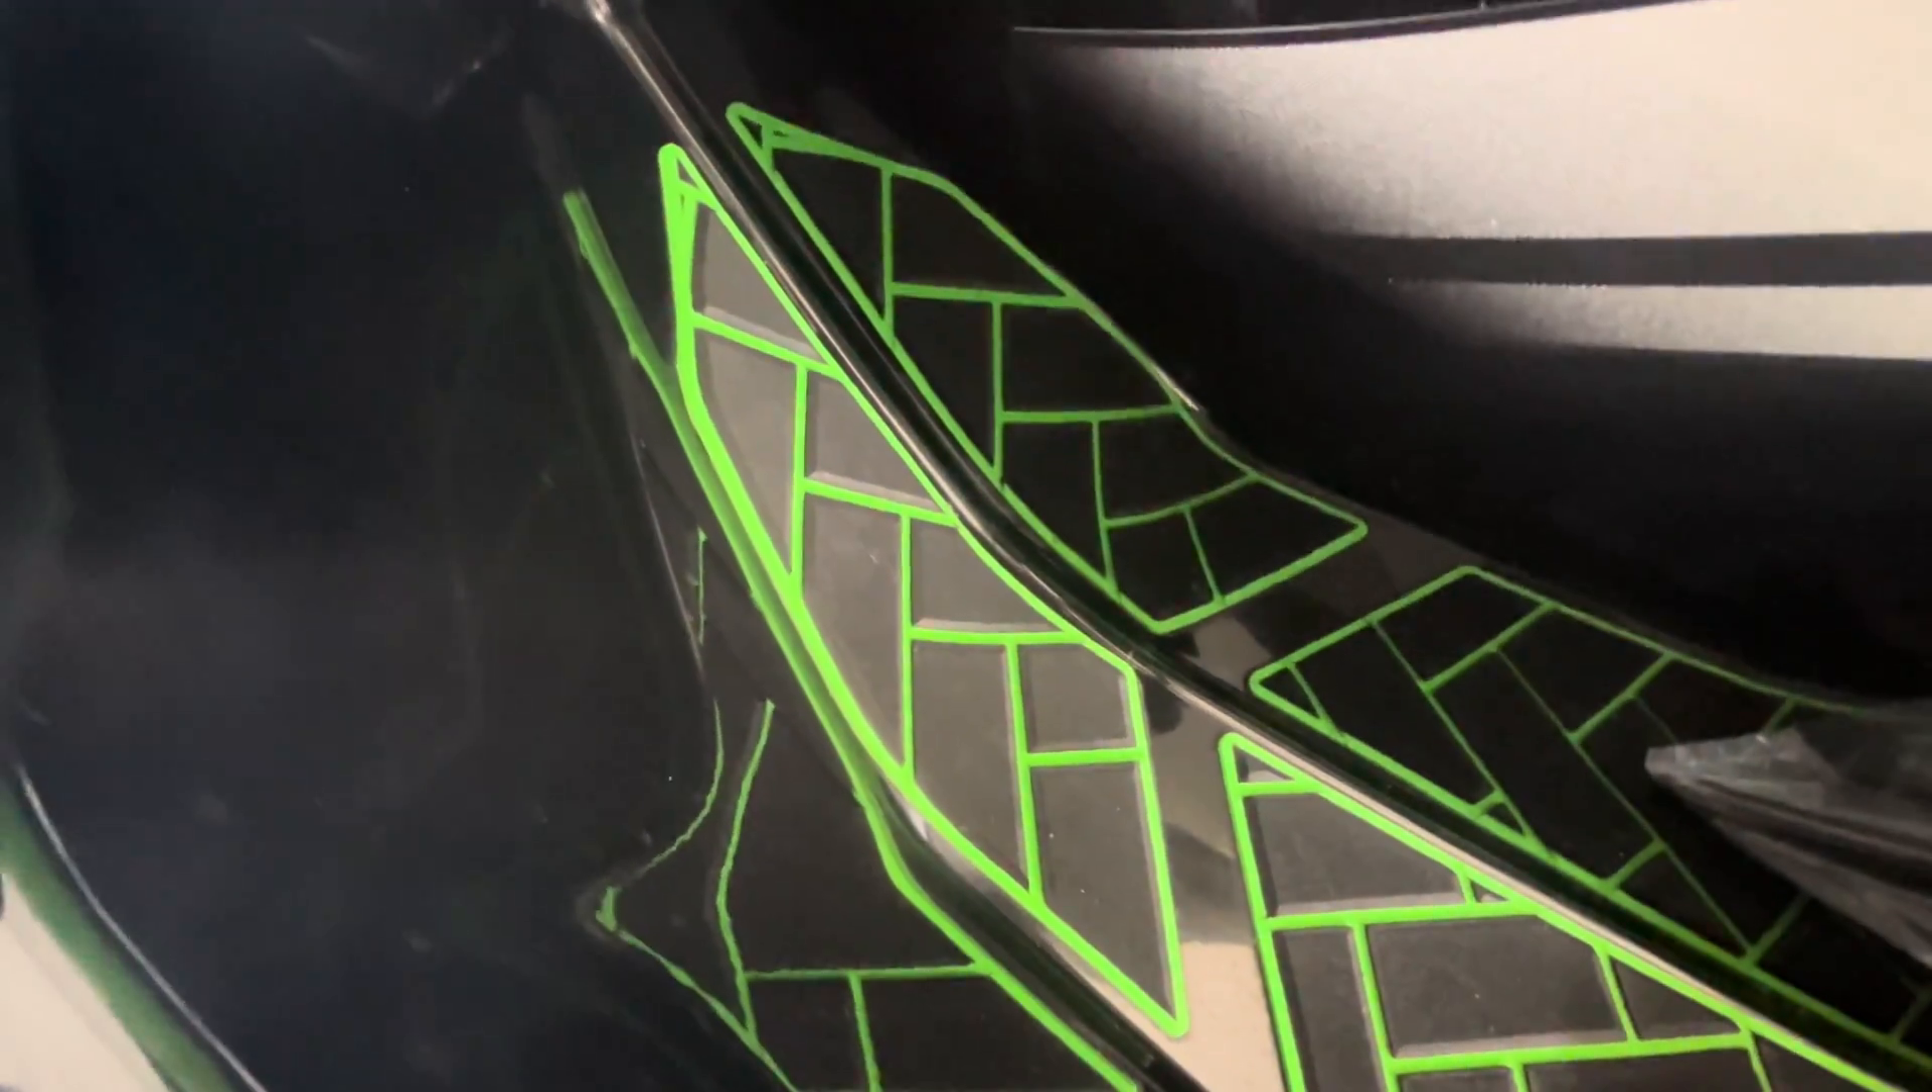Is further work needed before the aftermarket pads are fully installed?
No.